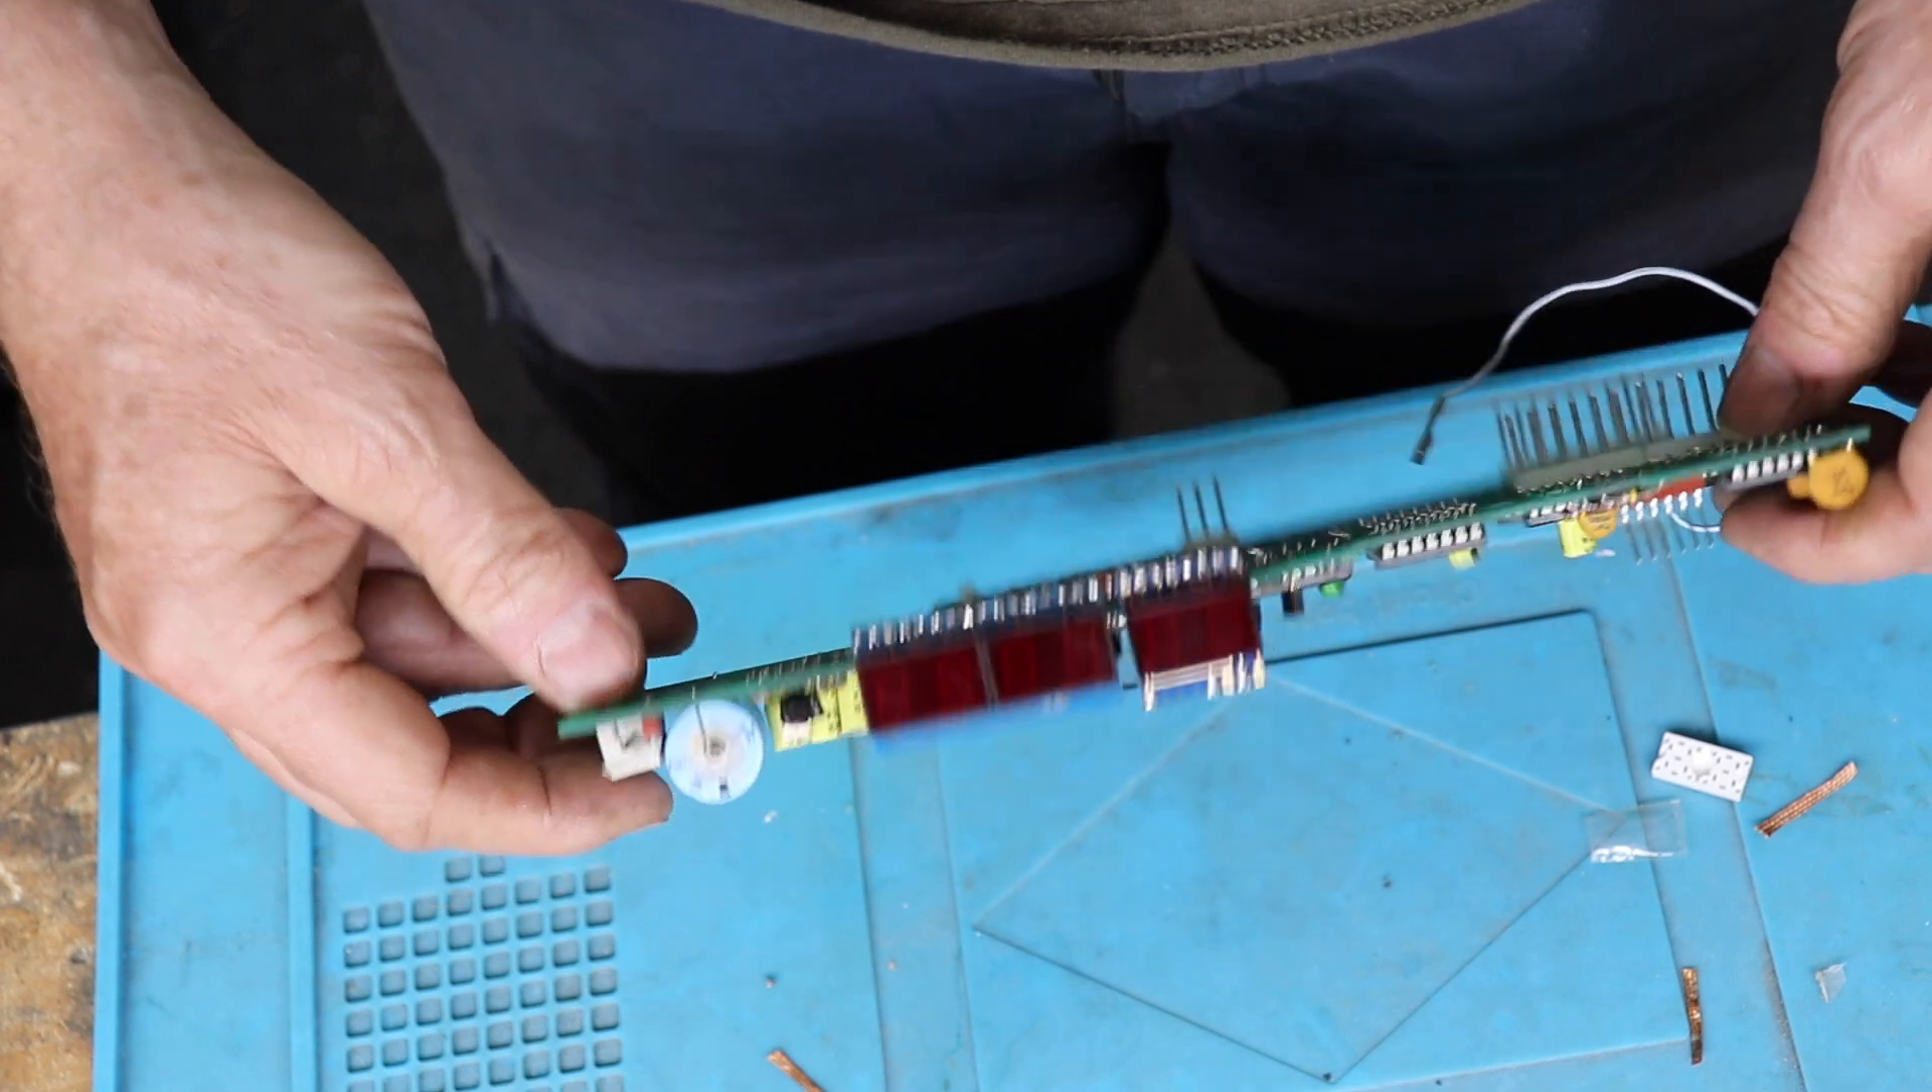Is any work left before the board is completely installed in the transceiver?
Yes.